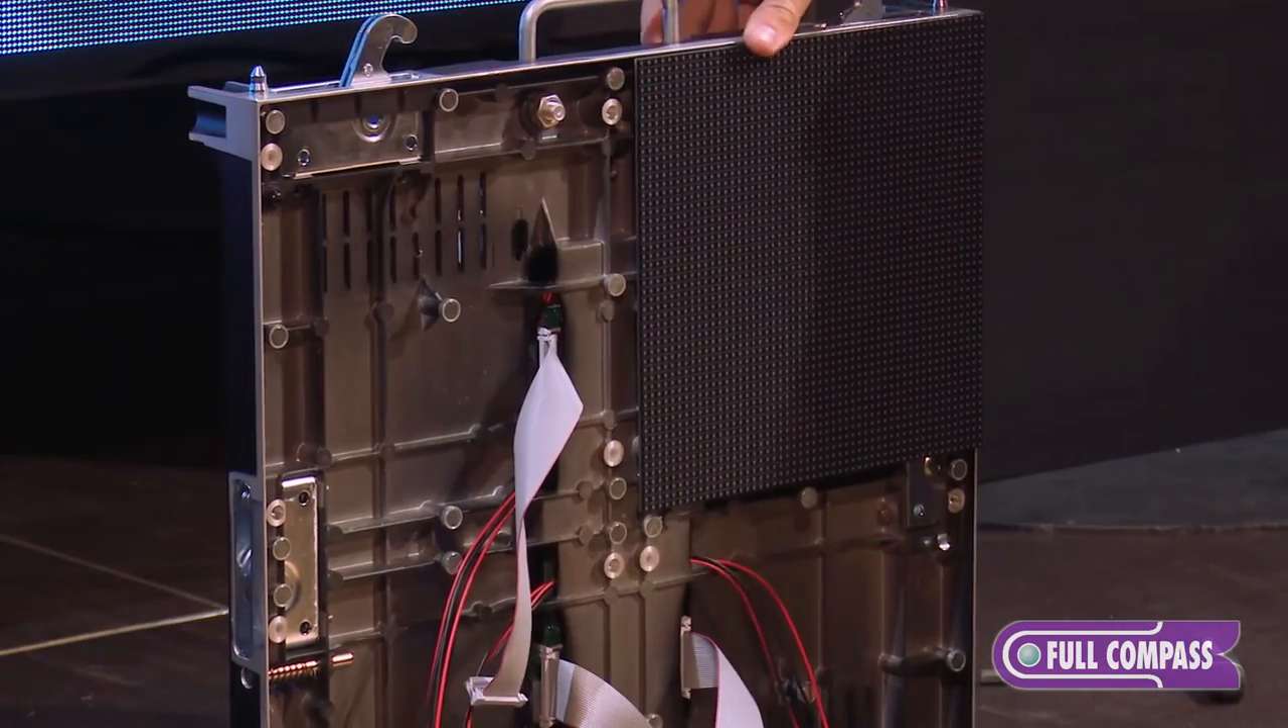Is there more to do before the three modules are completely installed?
Yes.